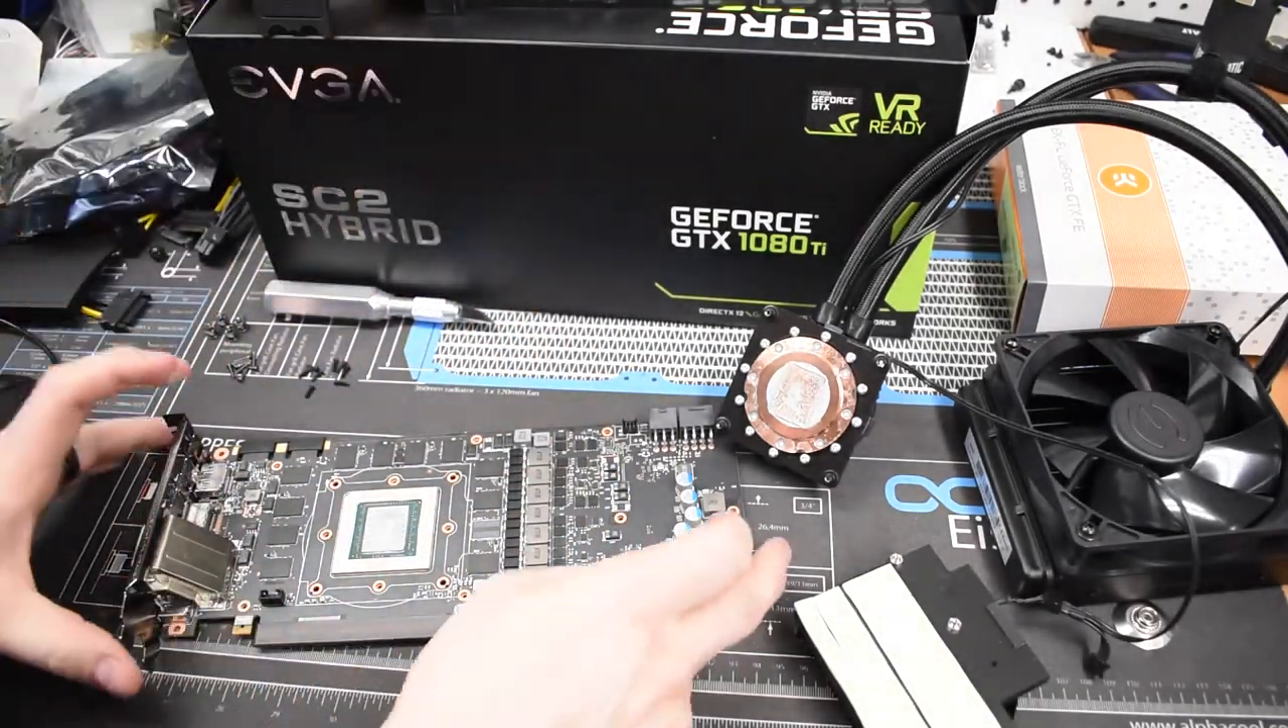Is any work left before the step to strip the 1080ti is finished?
No.